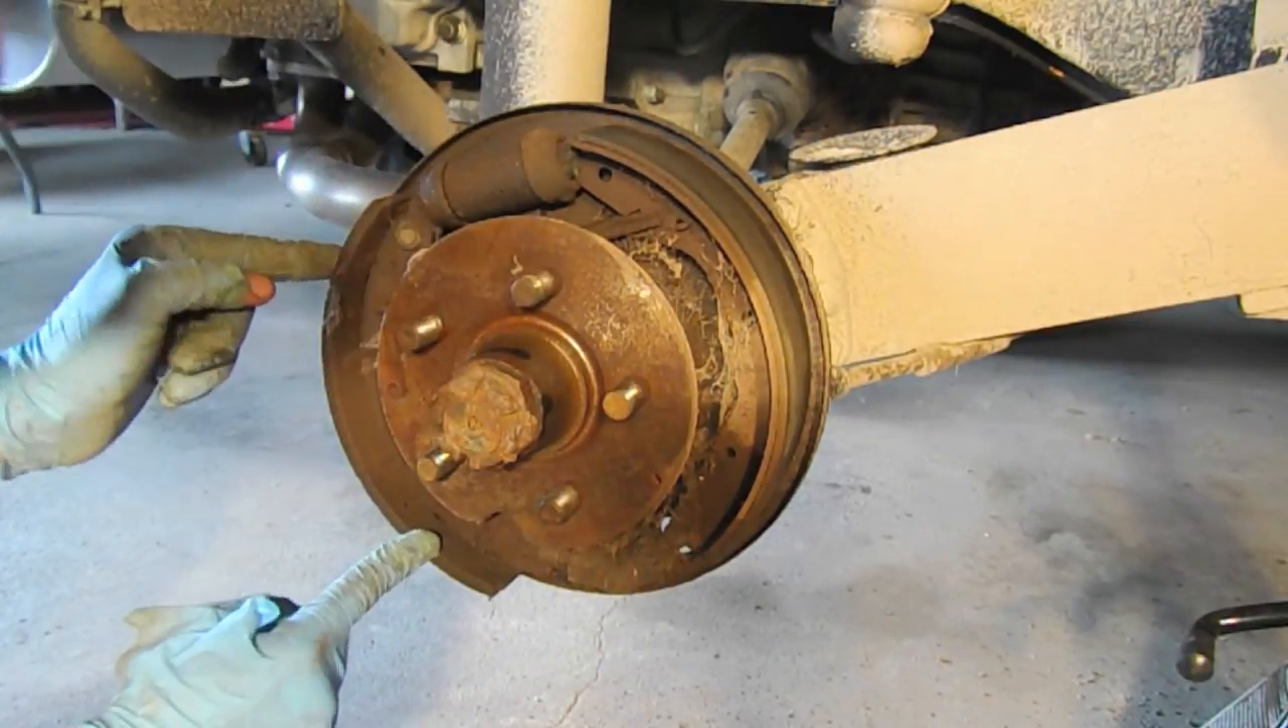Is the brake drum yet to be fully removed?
No.